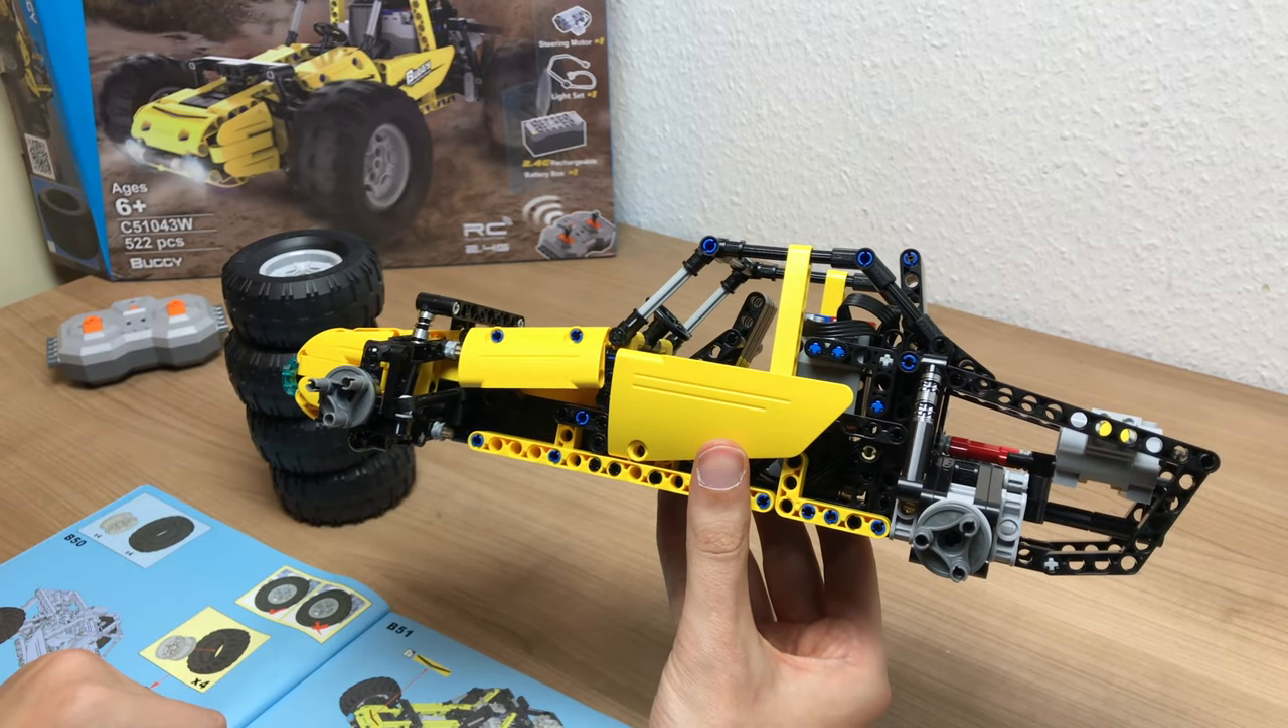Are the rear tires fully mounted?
No.